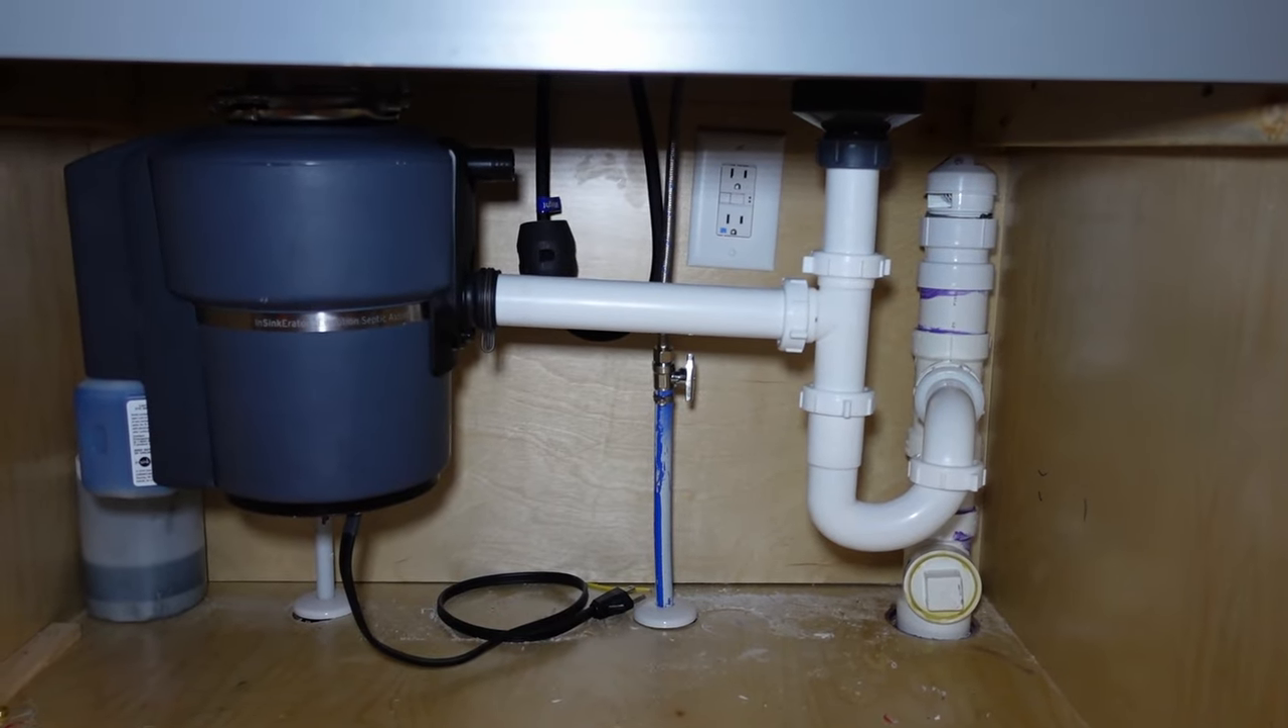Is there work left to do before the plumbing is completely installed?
No.